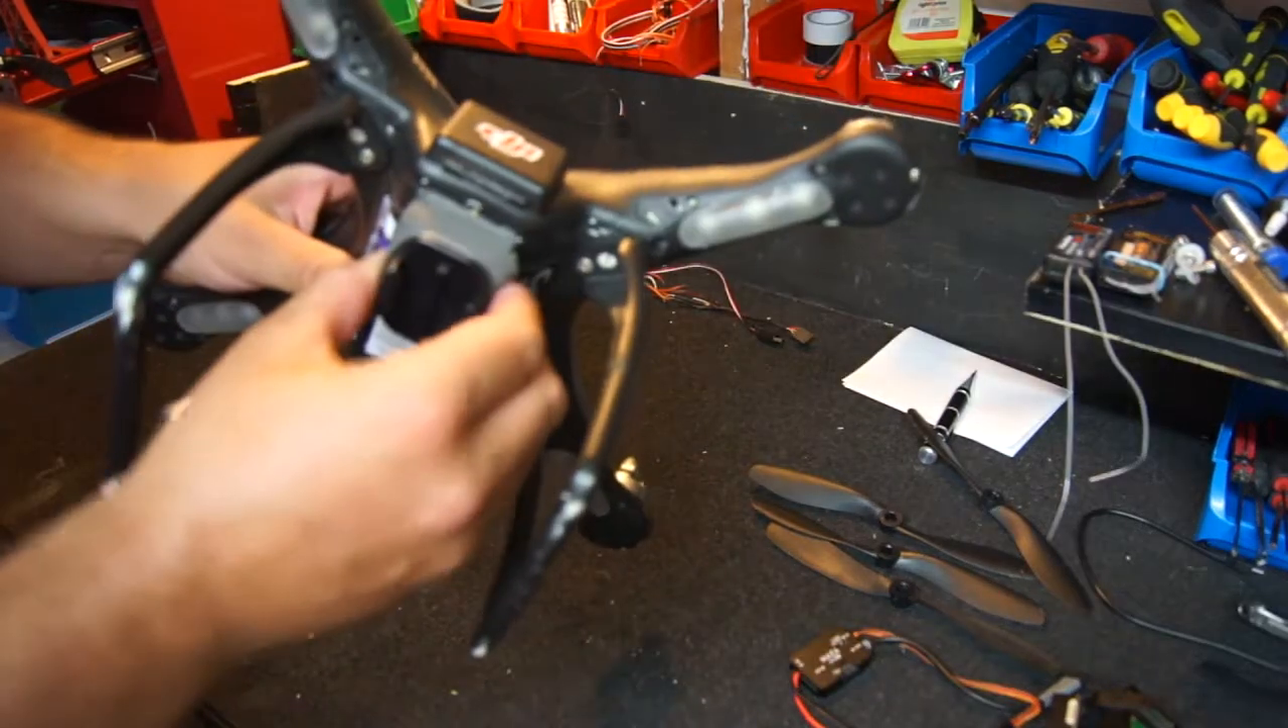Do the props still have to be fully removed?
No.